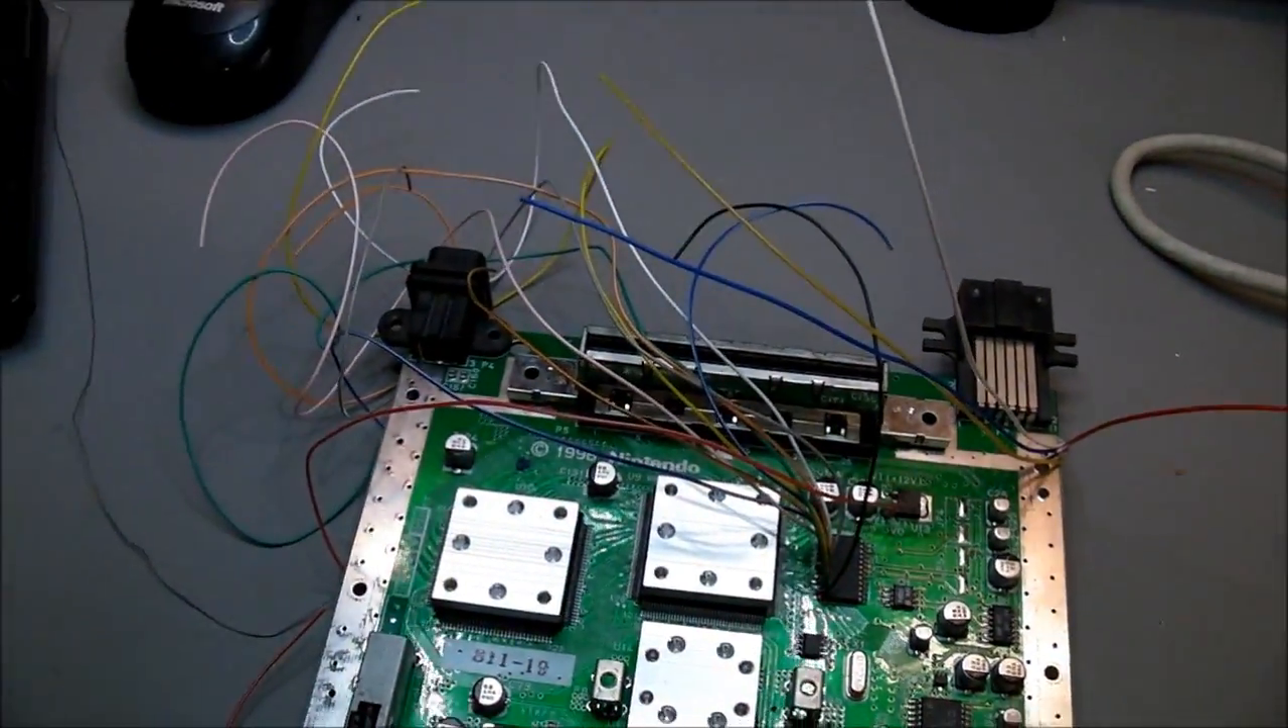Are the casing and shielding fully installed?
No.